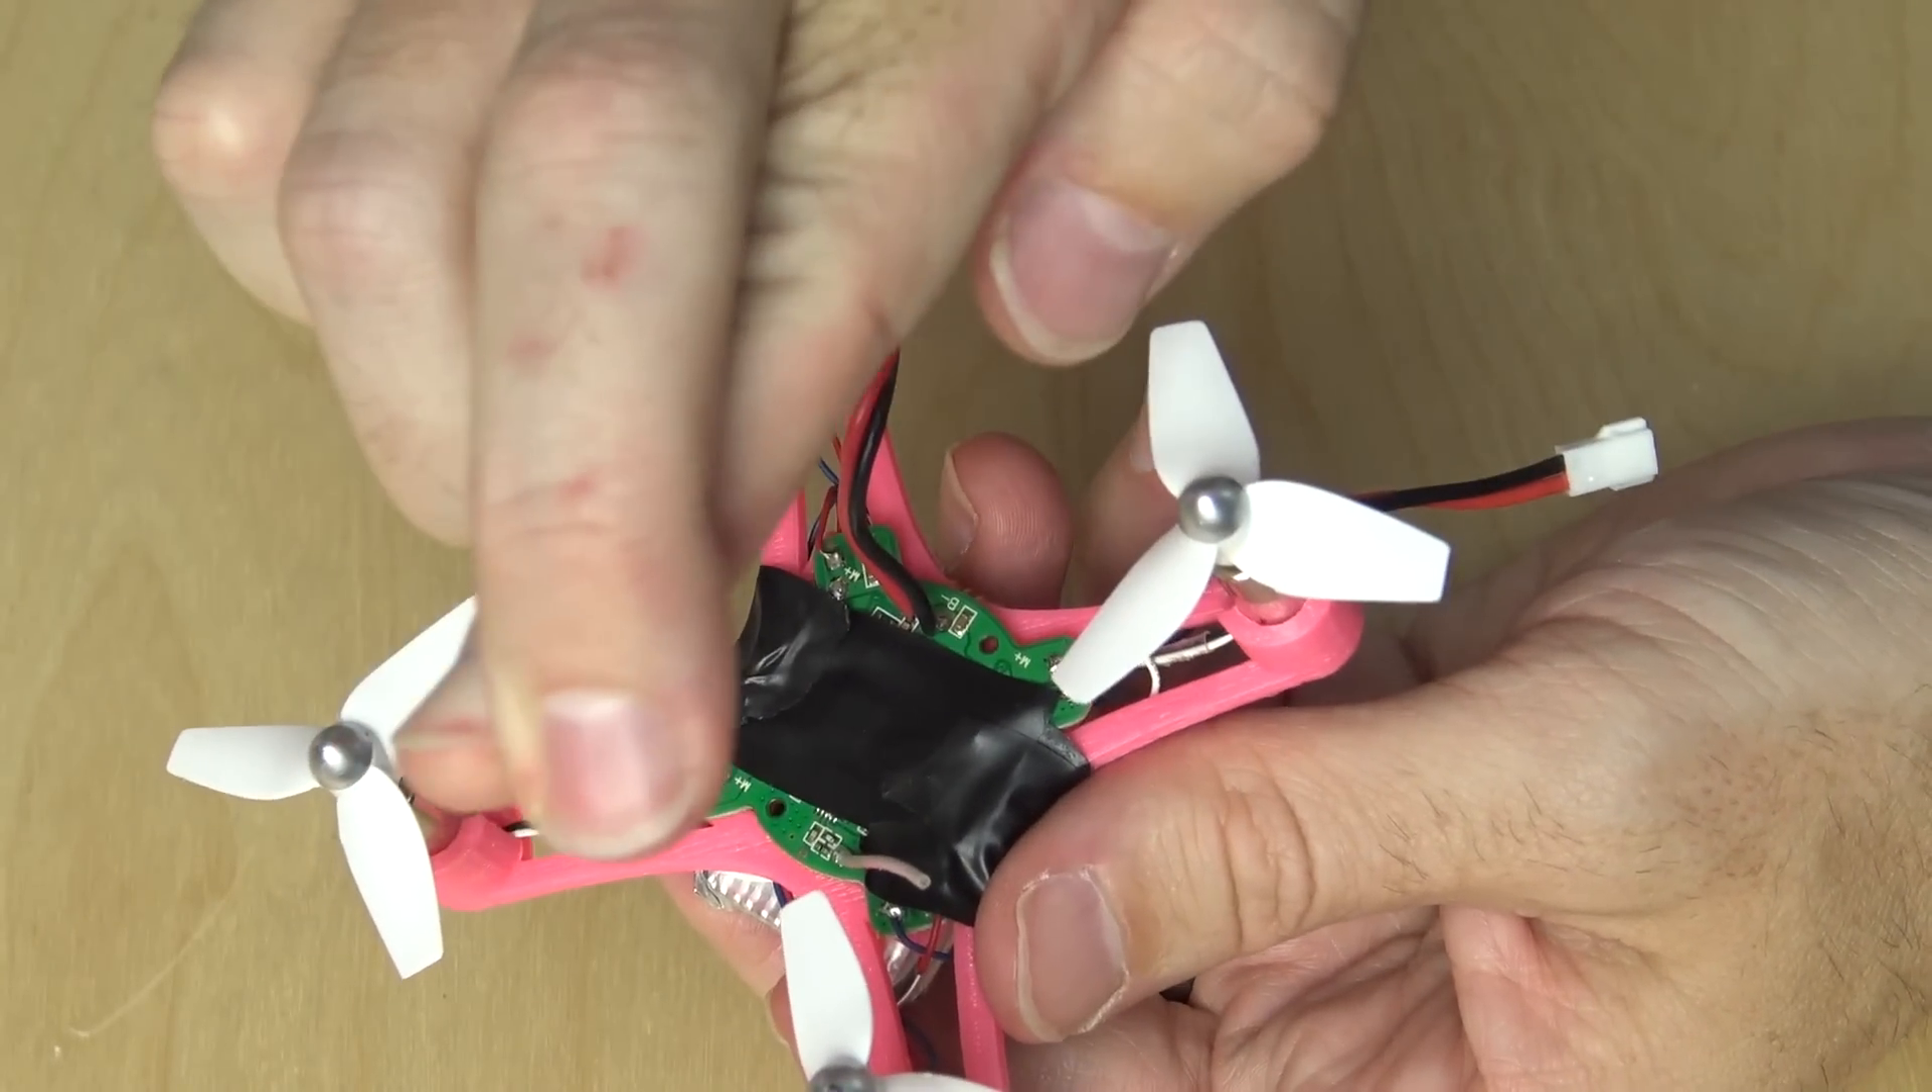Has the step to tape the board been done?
Yes.